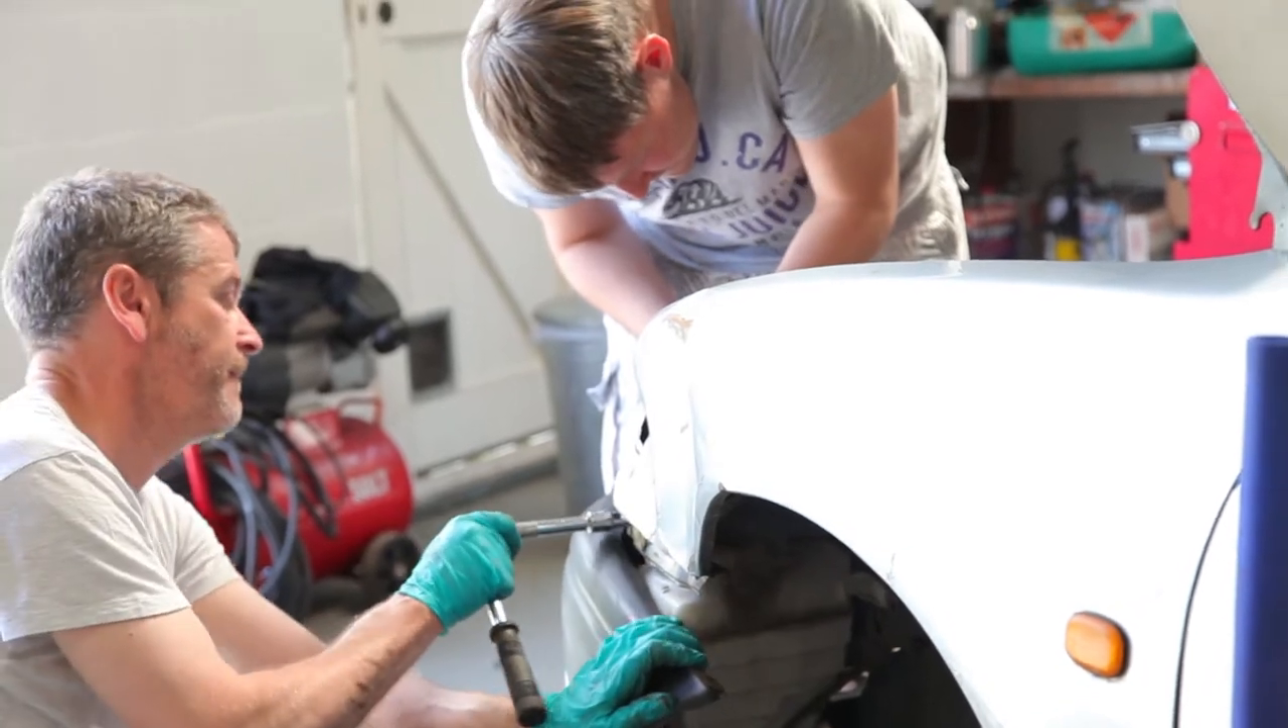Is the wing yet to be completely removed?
Yes.